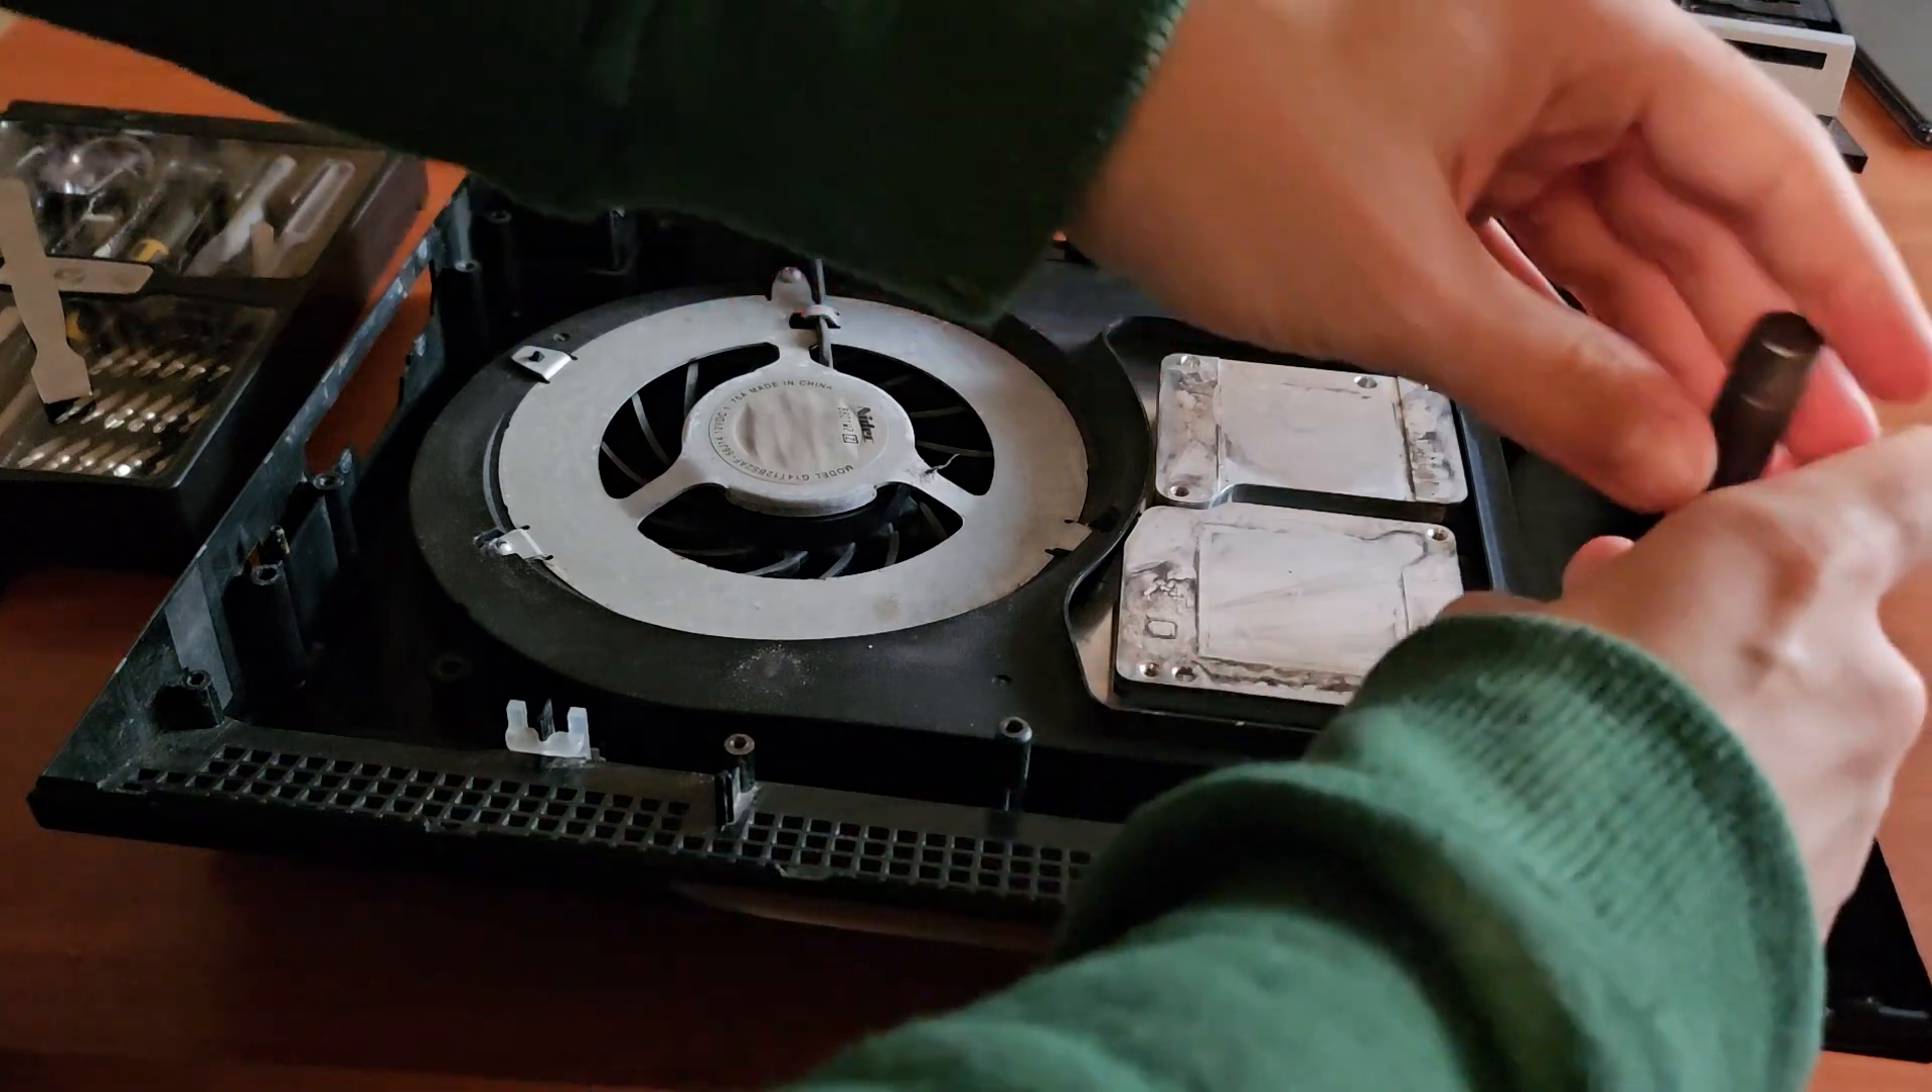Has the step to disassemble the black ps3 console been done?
No.